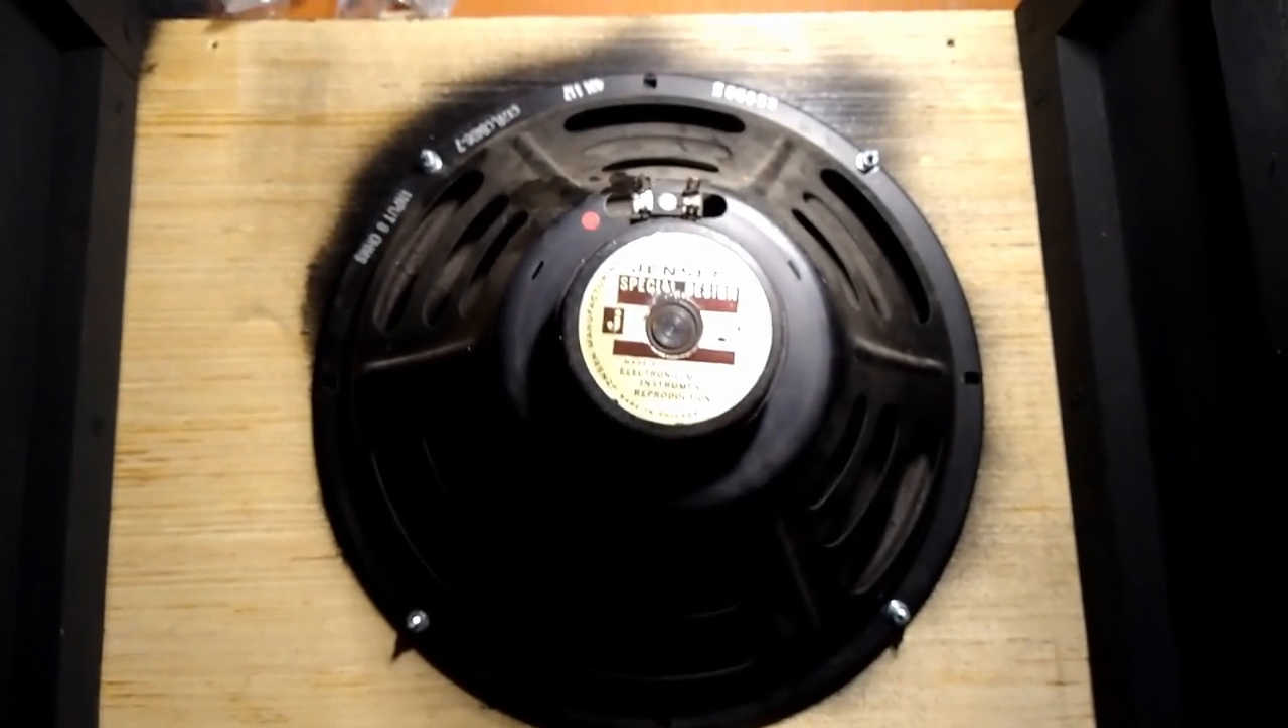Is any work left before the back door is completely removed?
No.